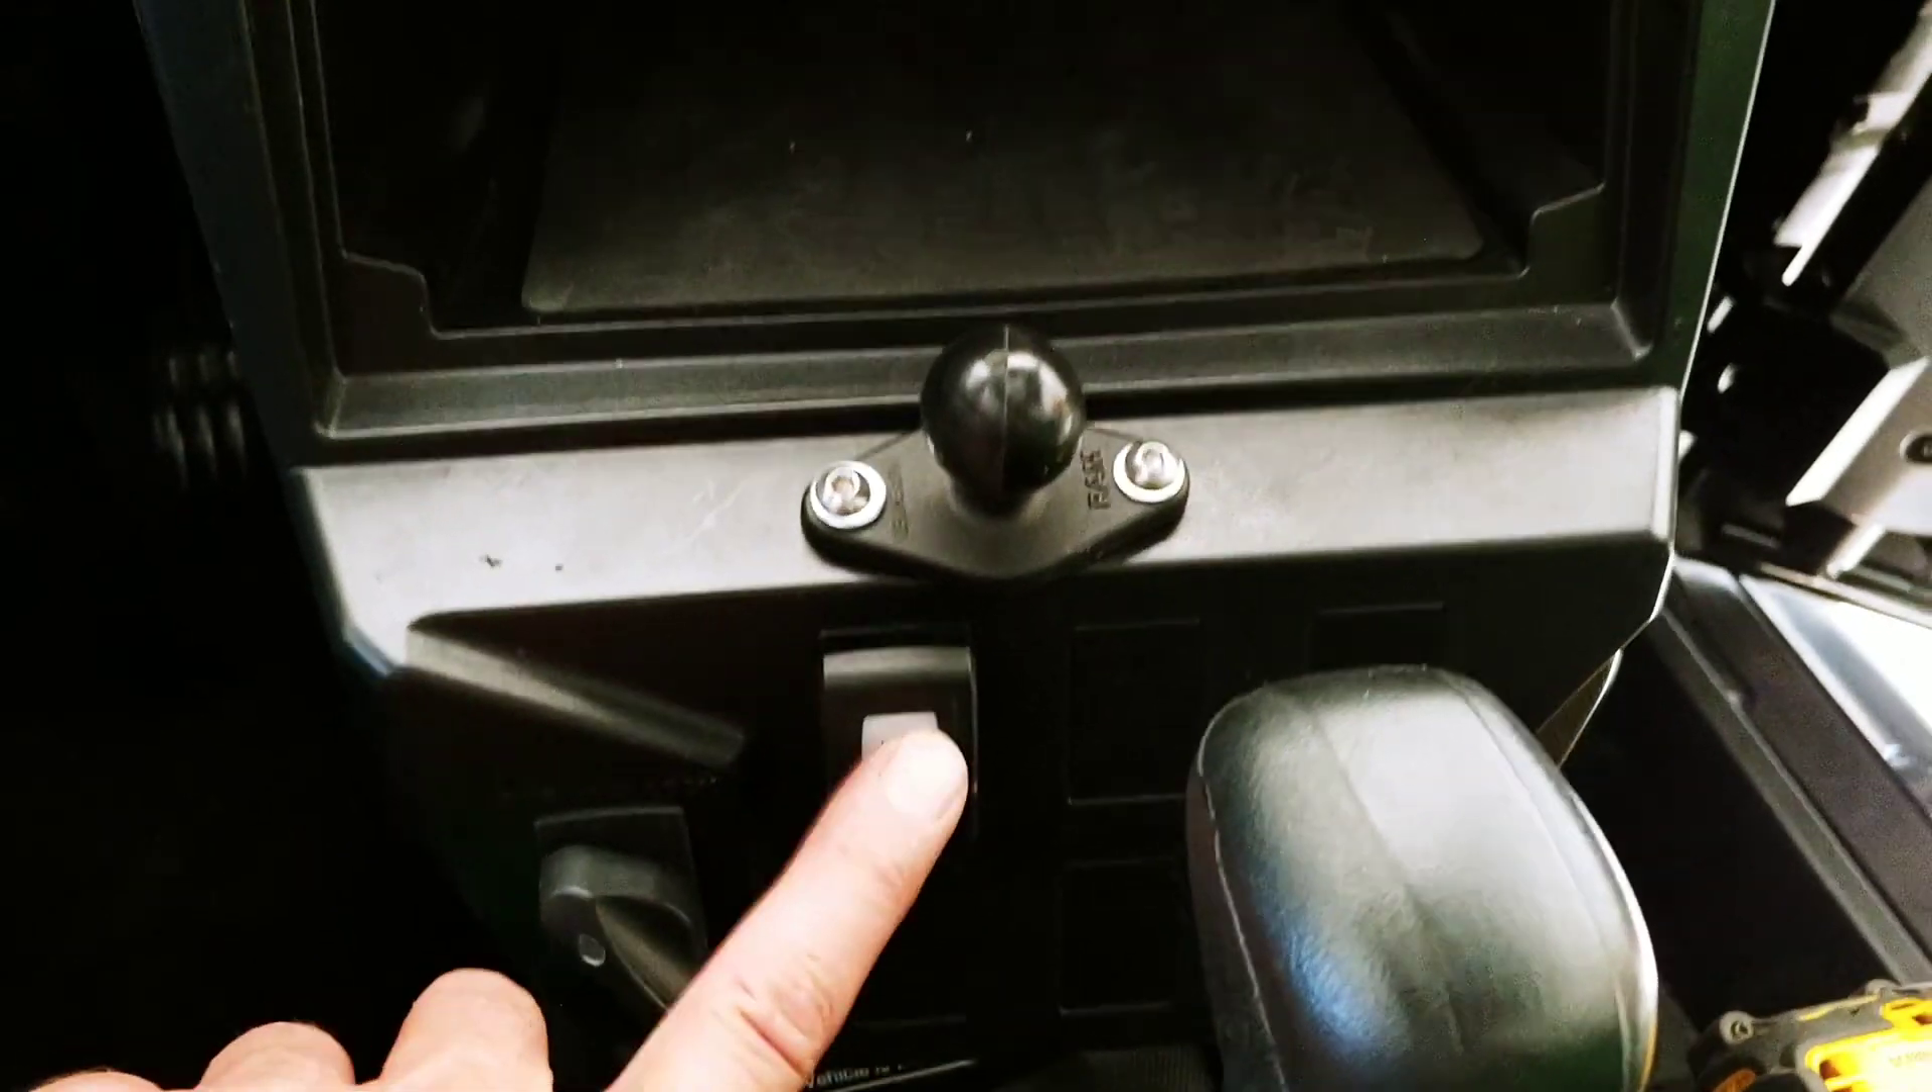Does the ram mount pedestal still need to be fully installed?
No.